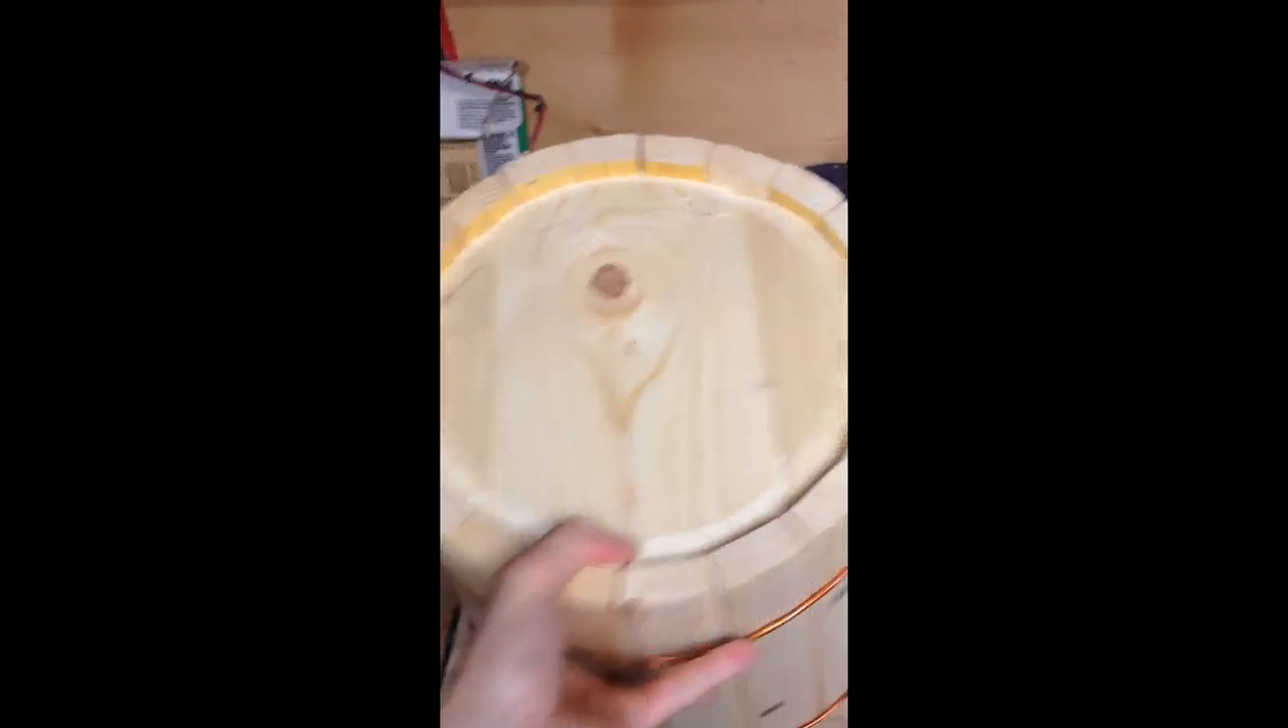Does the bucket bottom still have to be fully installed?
No.